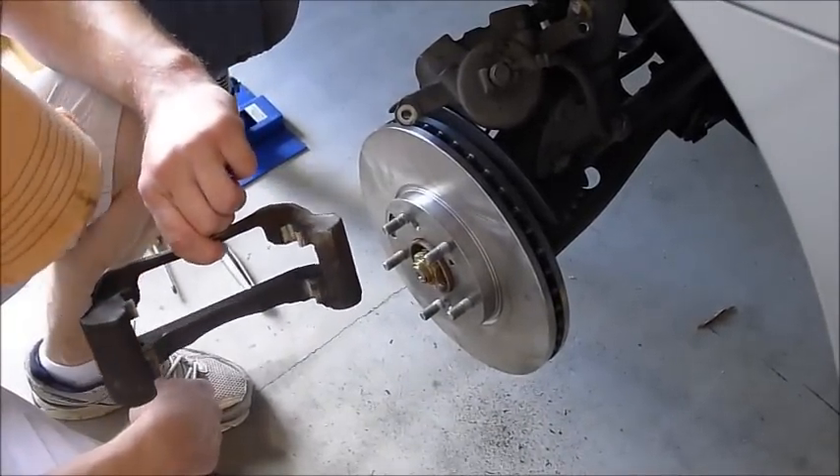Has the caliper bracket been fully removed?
Yes.